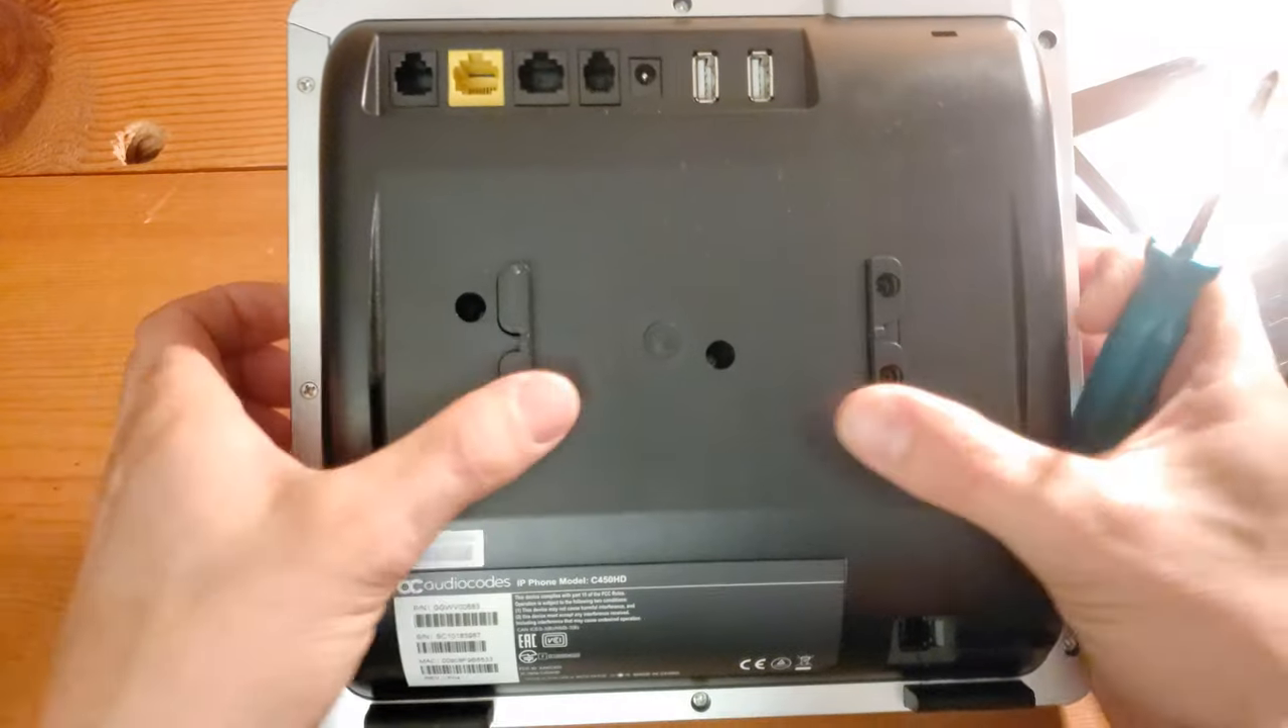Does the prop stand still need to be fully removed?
No.